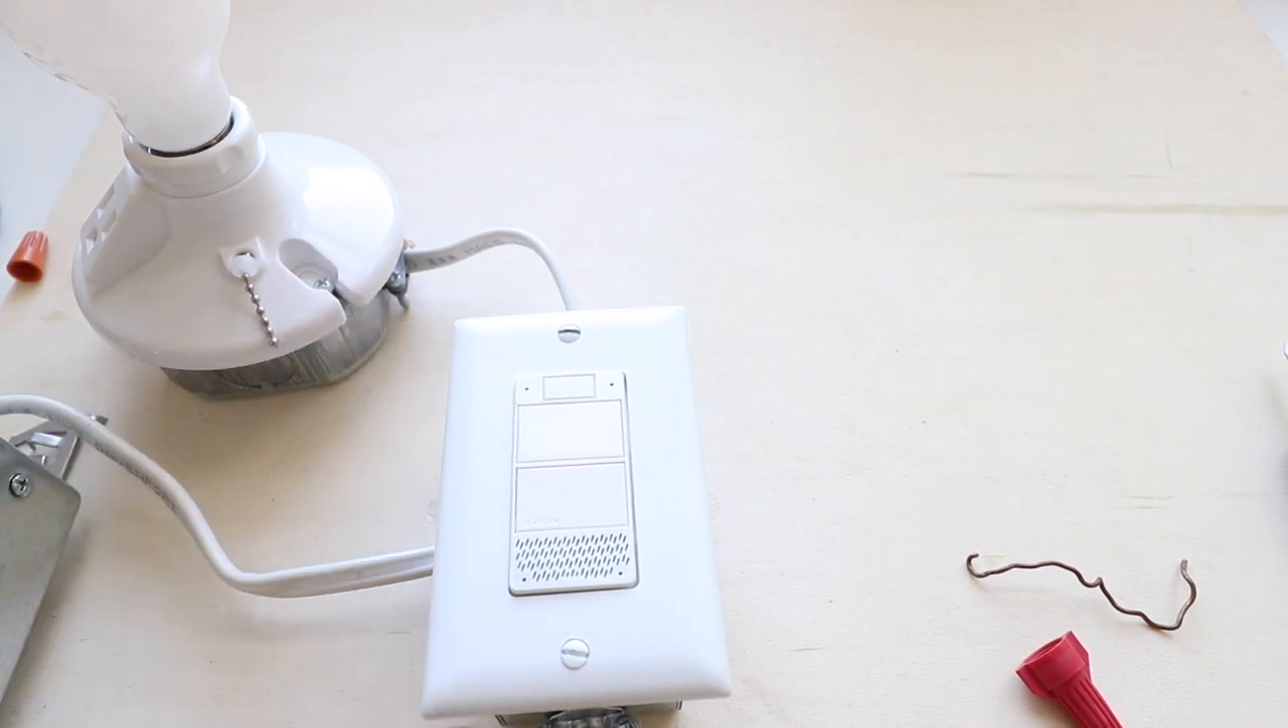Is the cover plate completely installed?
Yes.